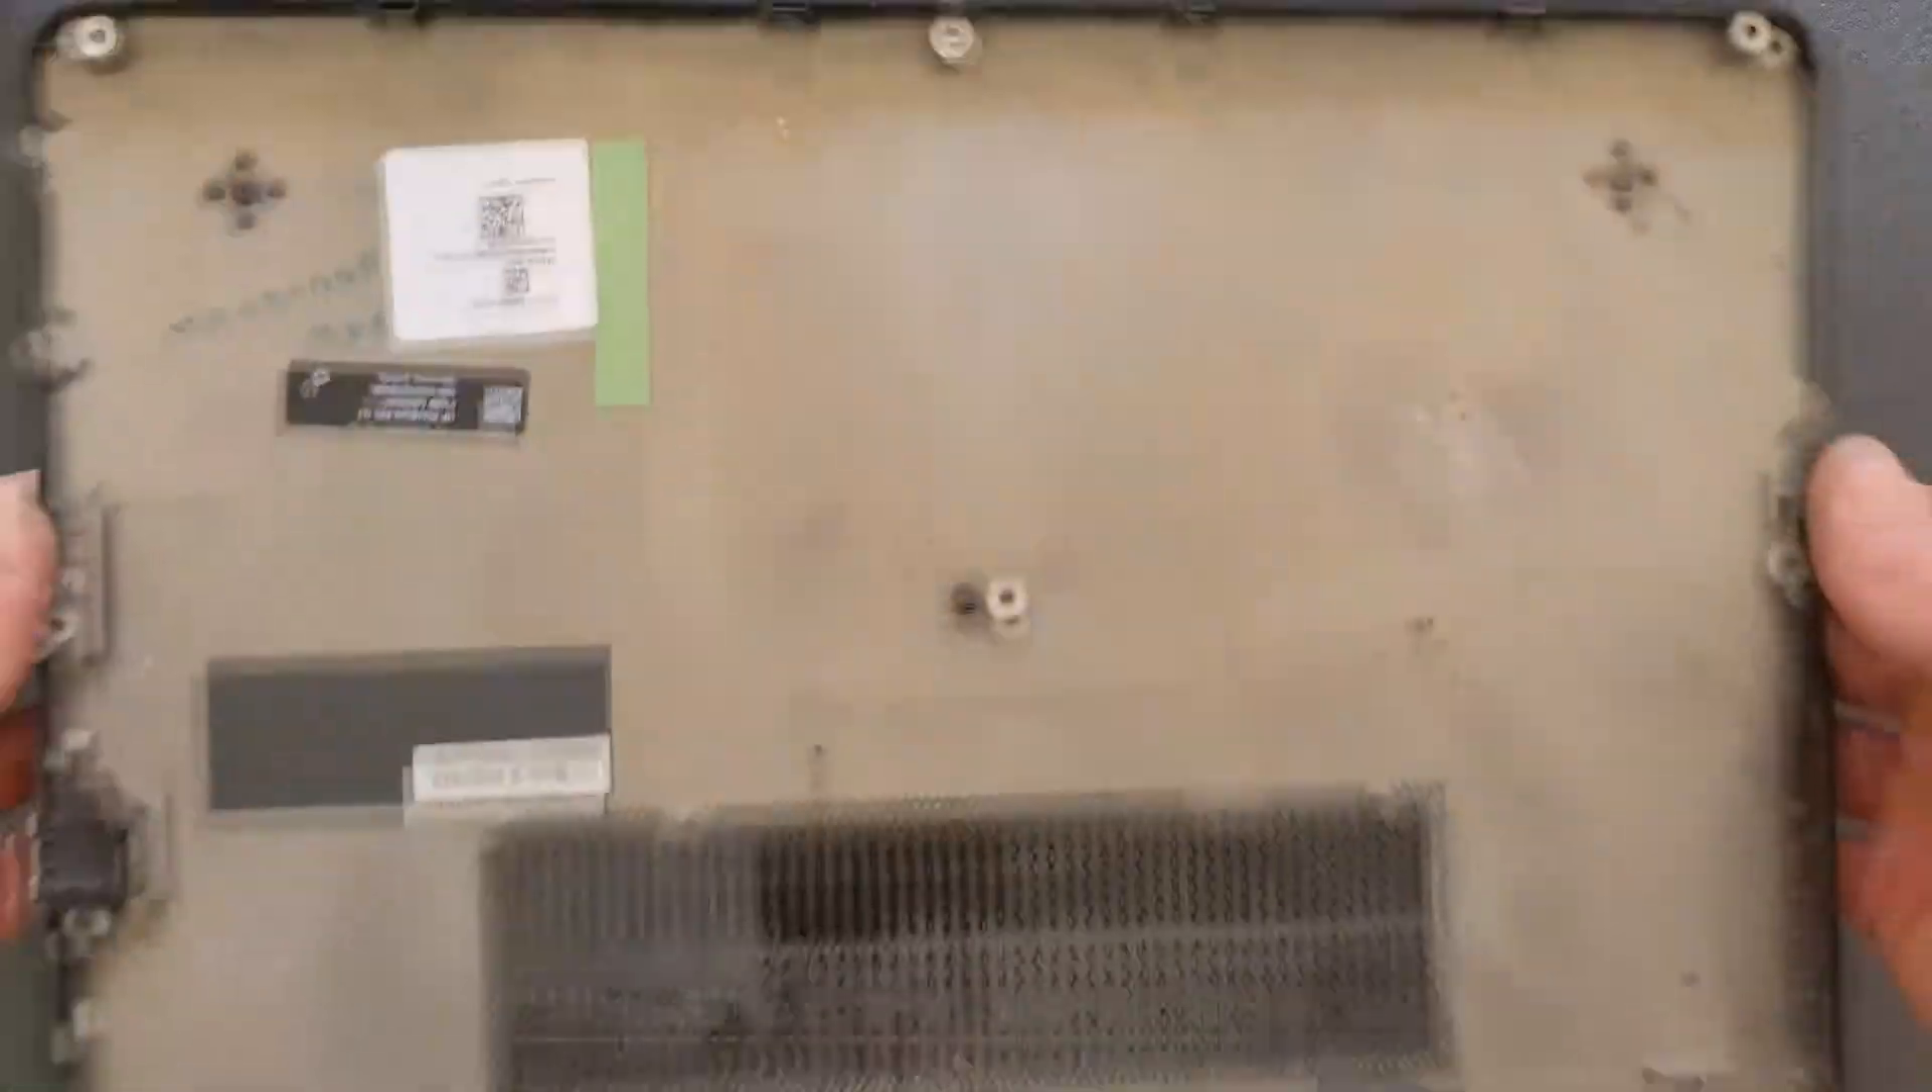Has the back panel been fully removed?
Yes.